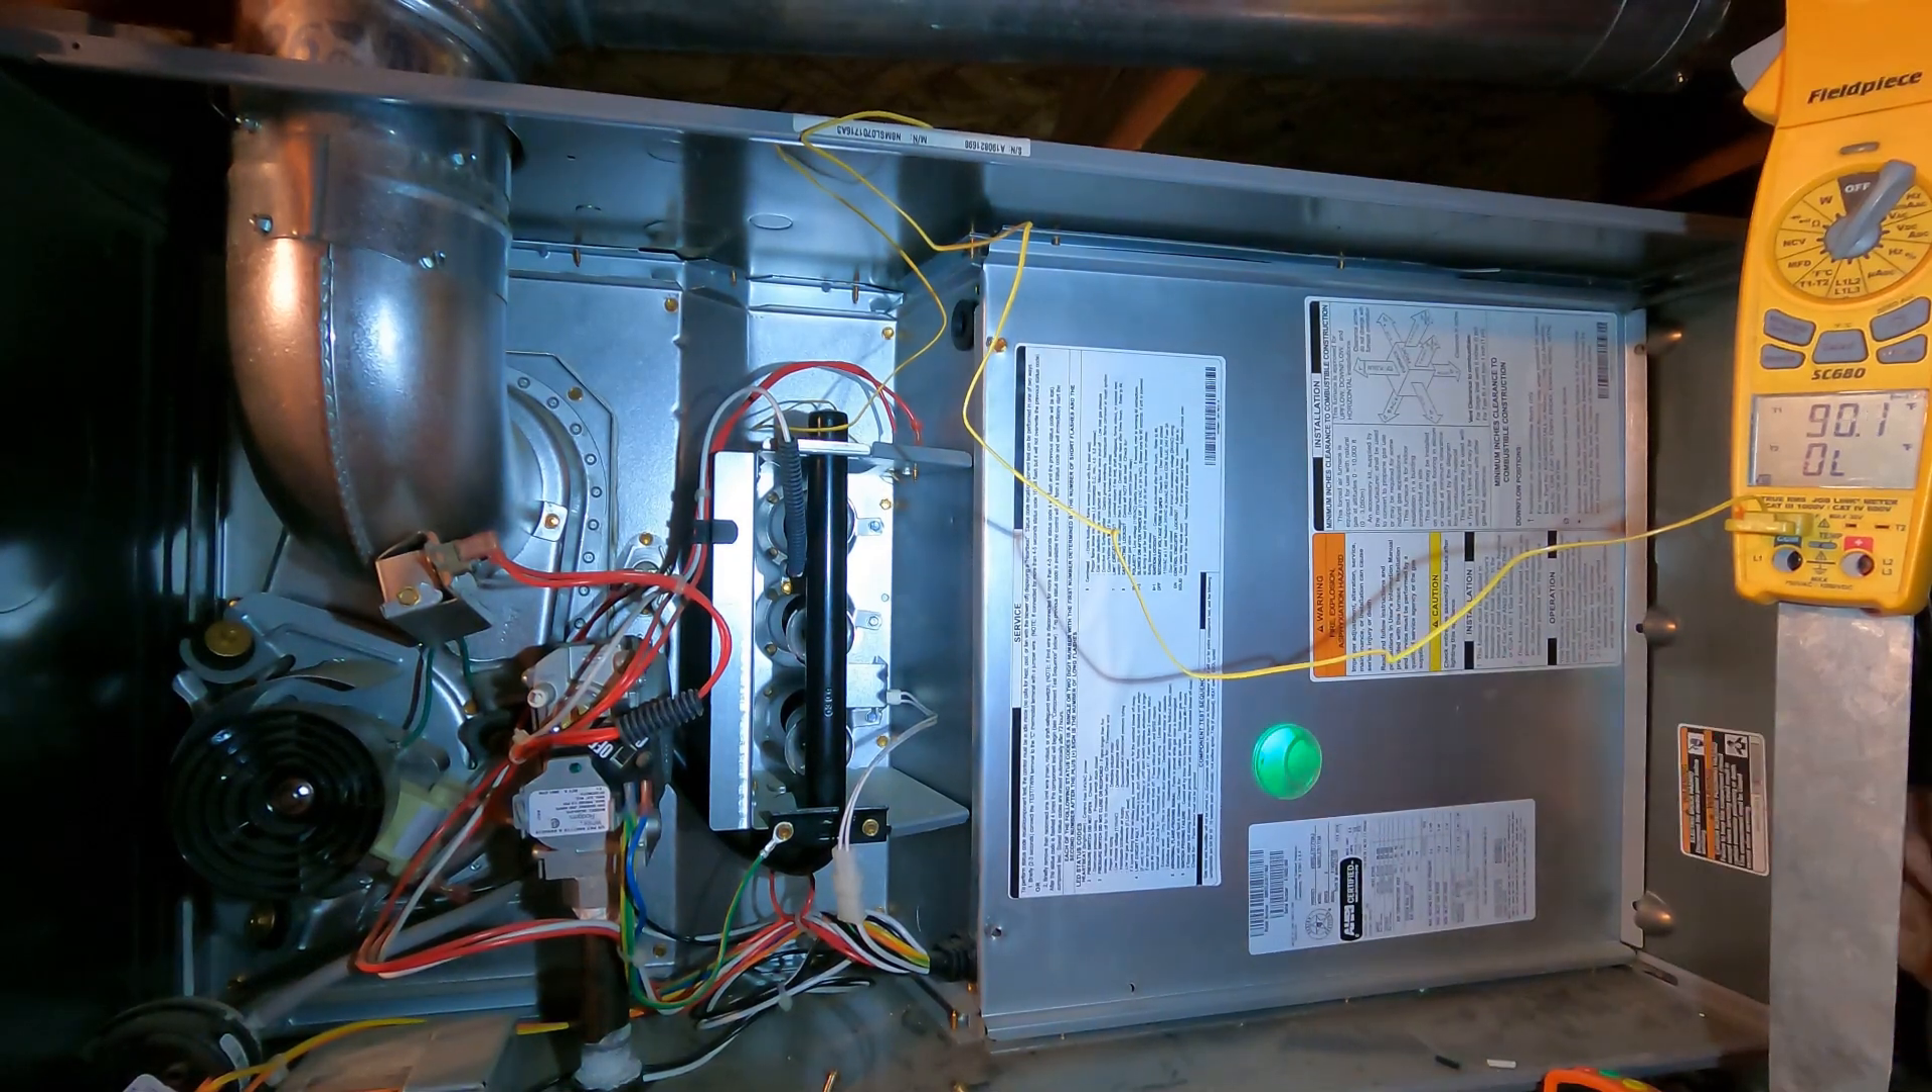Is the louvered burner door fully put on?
No.